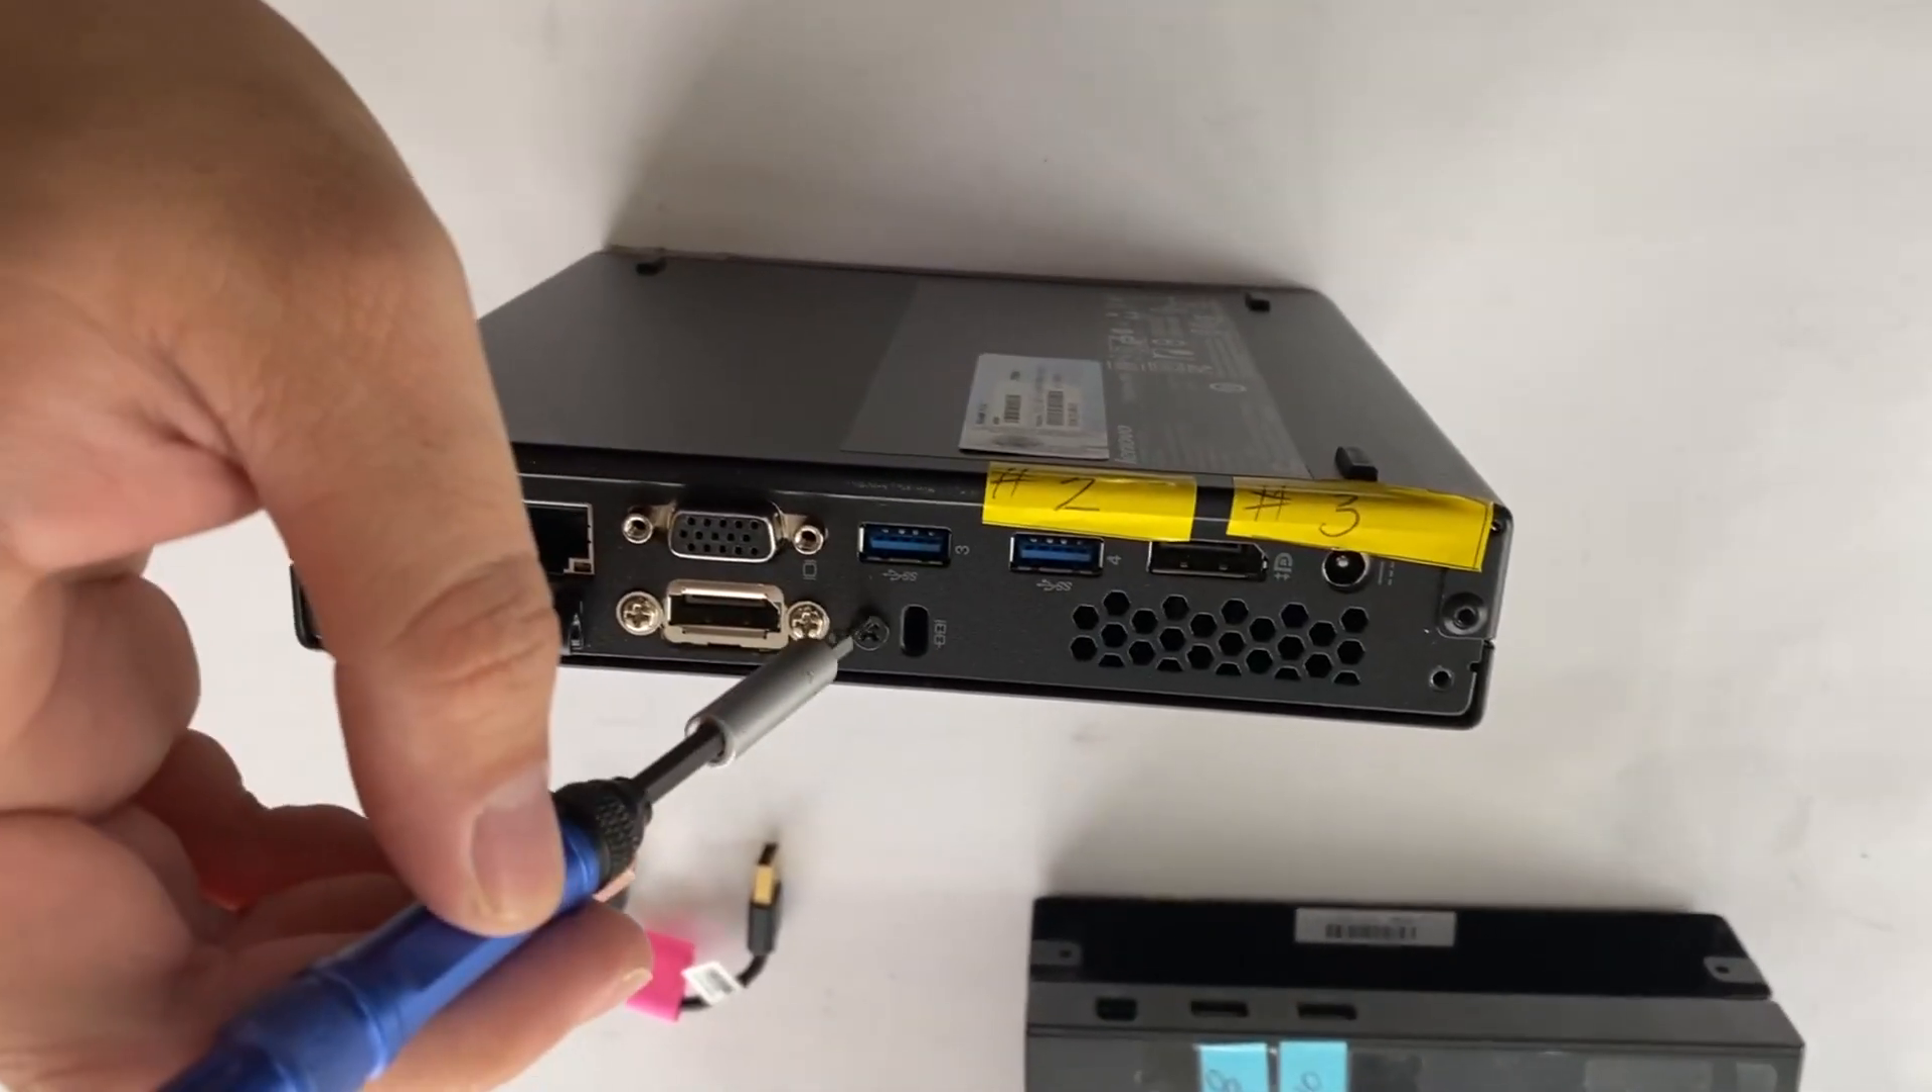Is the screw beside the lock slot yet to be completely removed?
Yes.